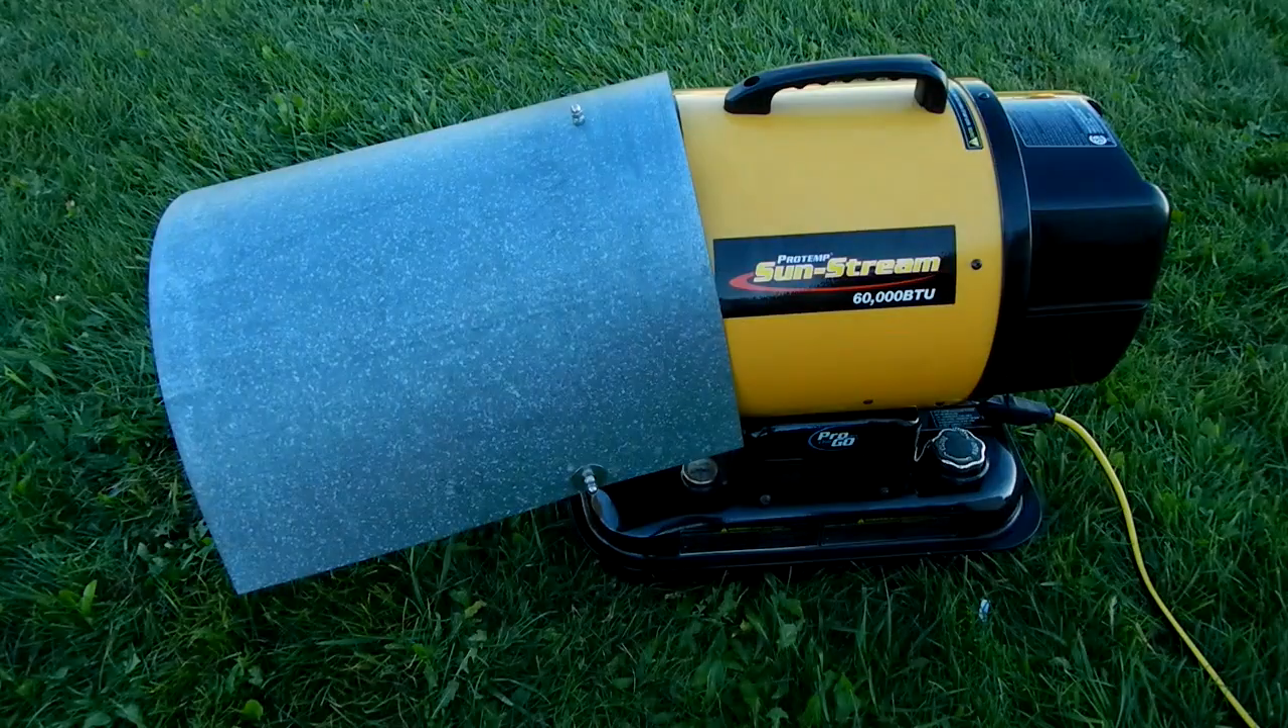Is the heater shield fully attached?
Yes.